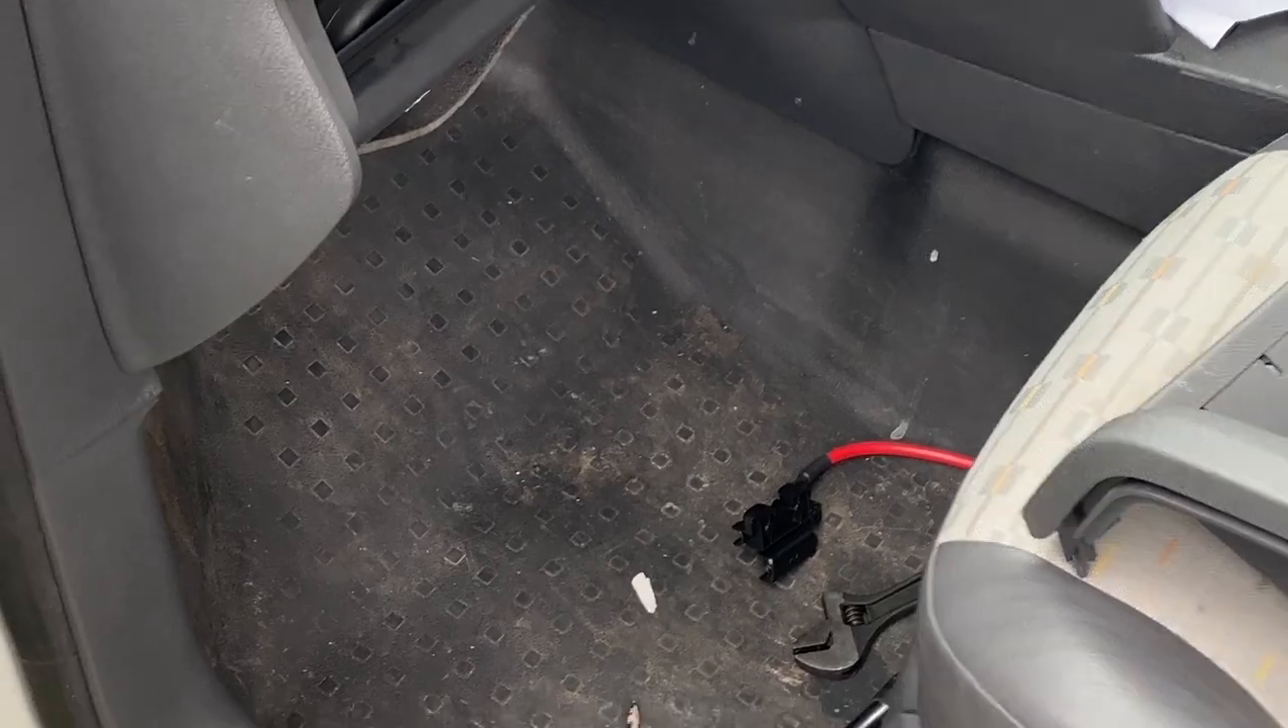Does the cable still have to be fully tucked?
Yes.